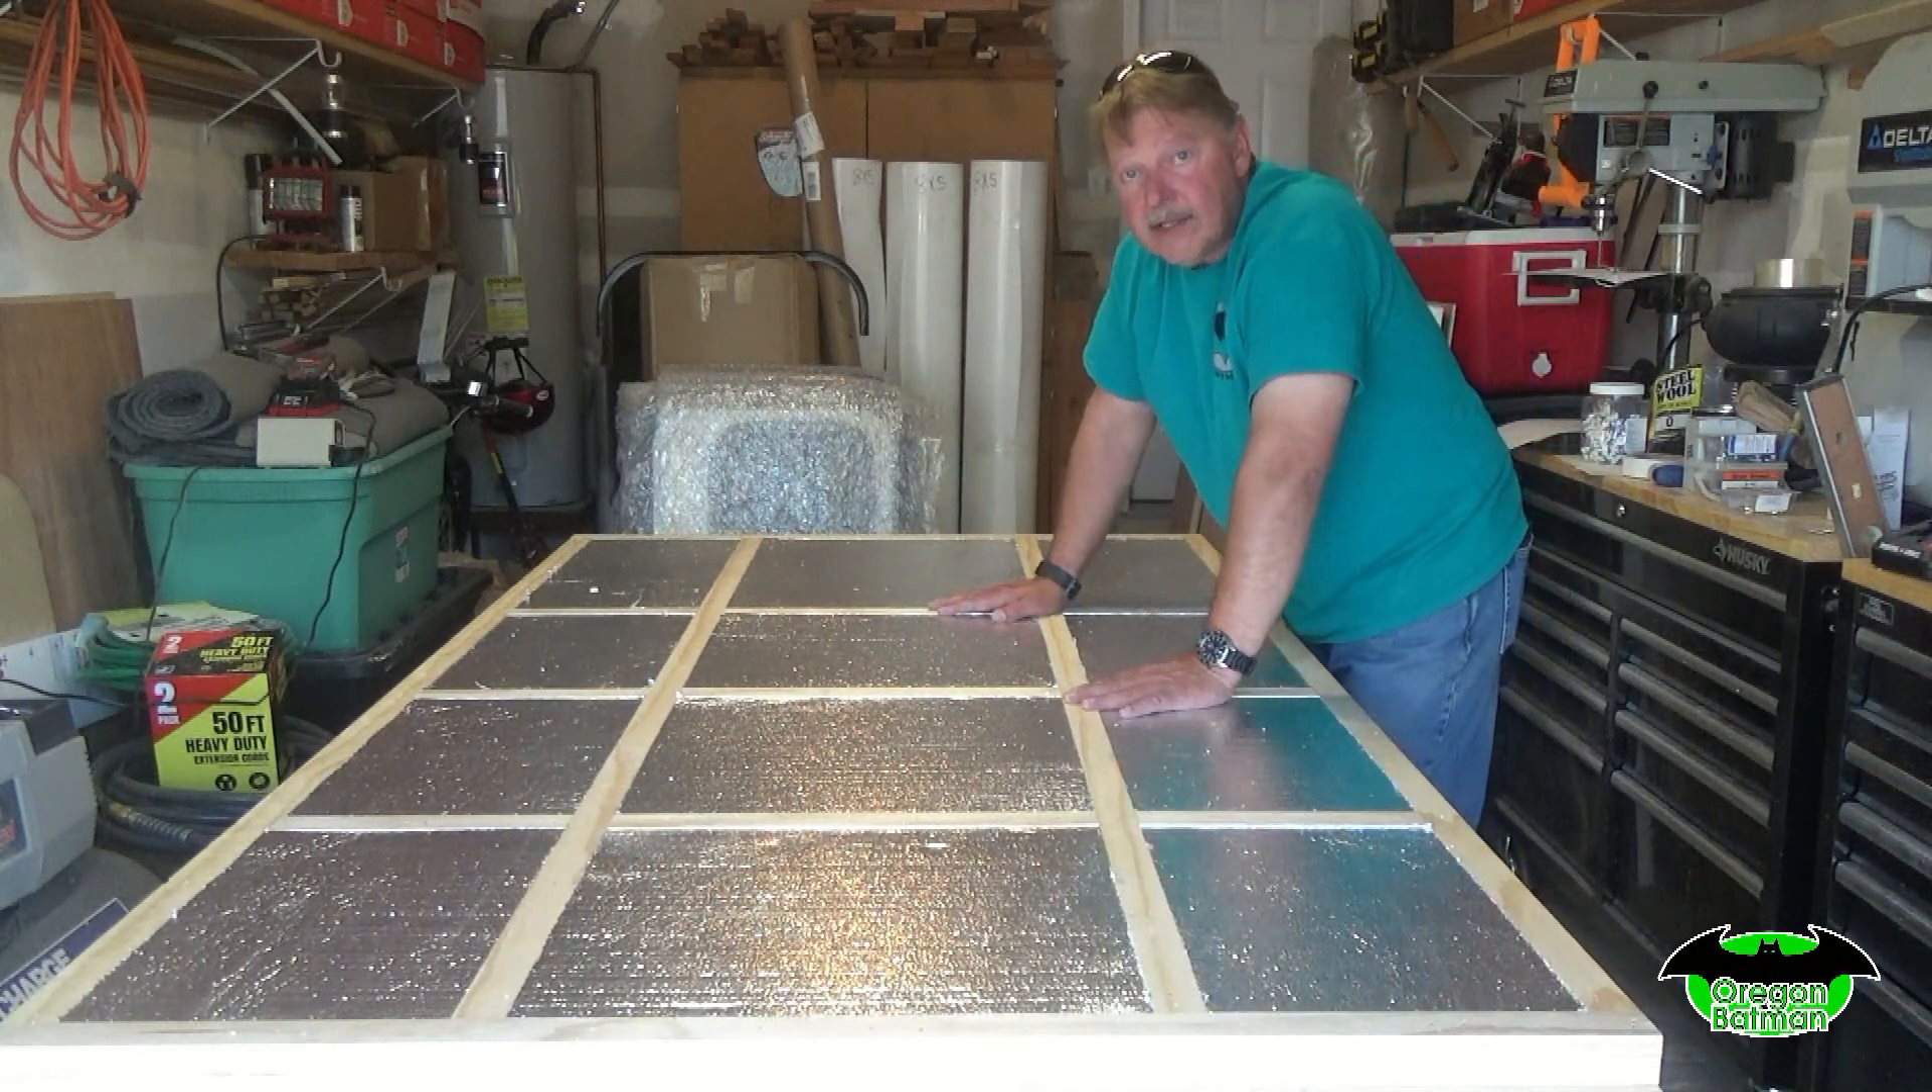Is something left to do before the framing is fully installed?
No.